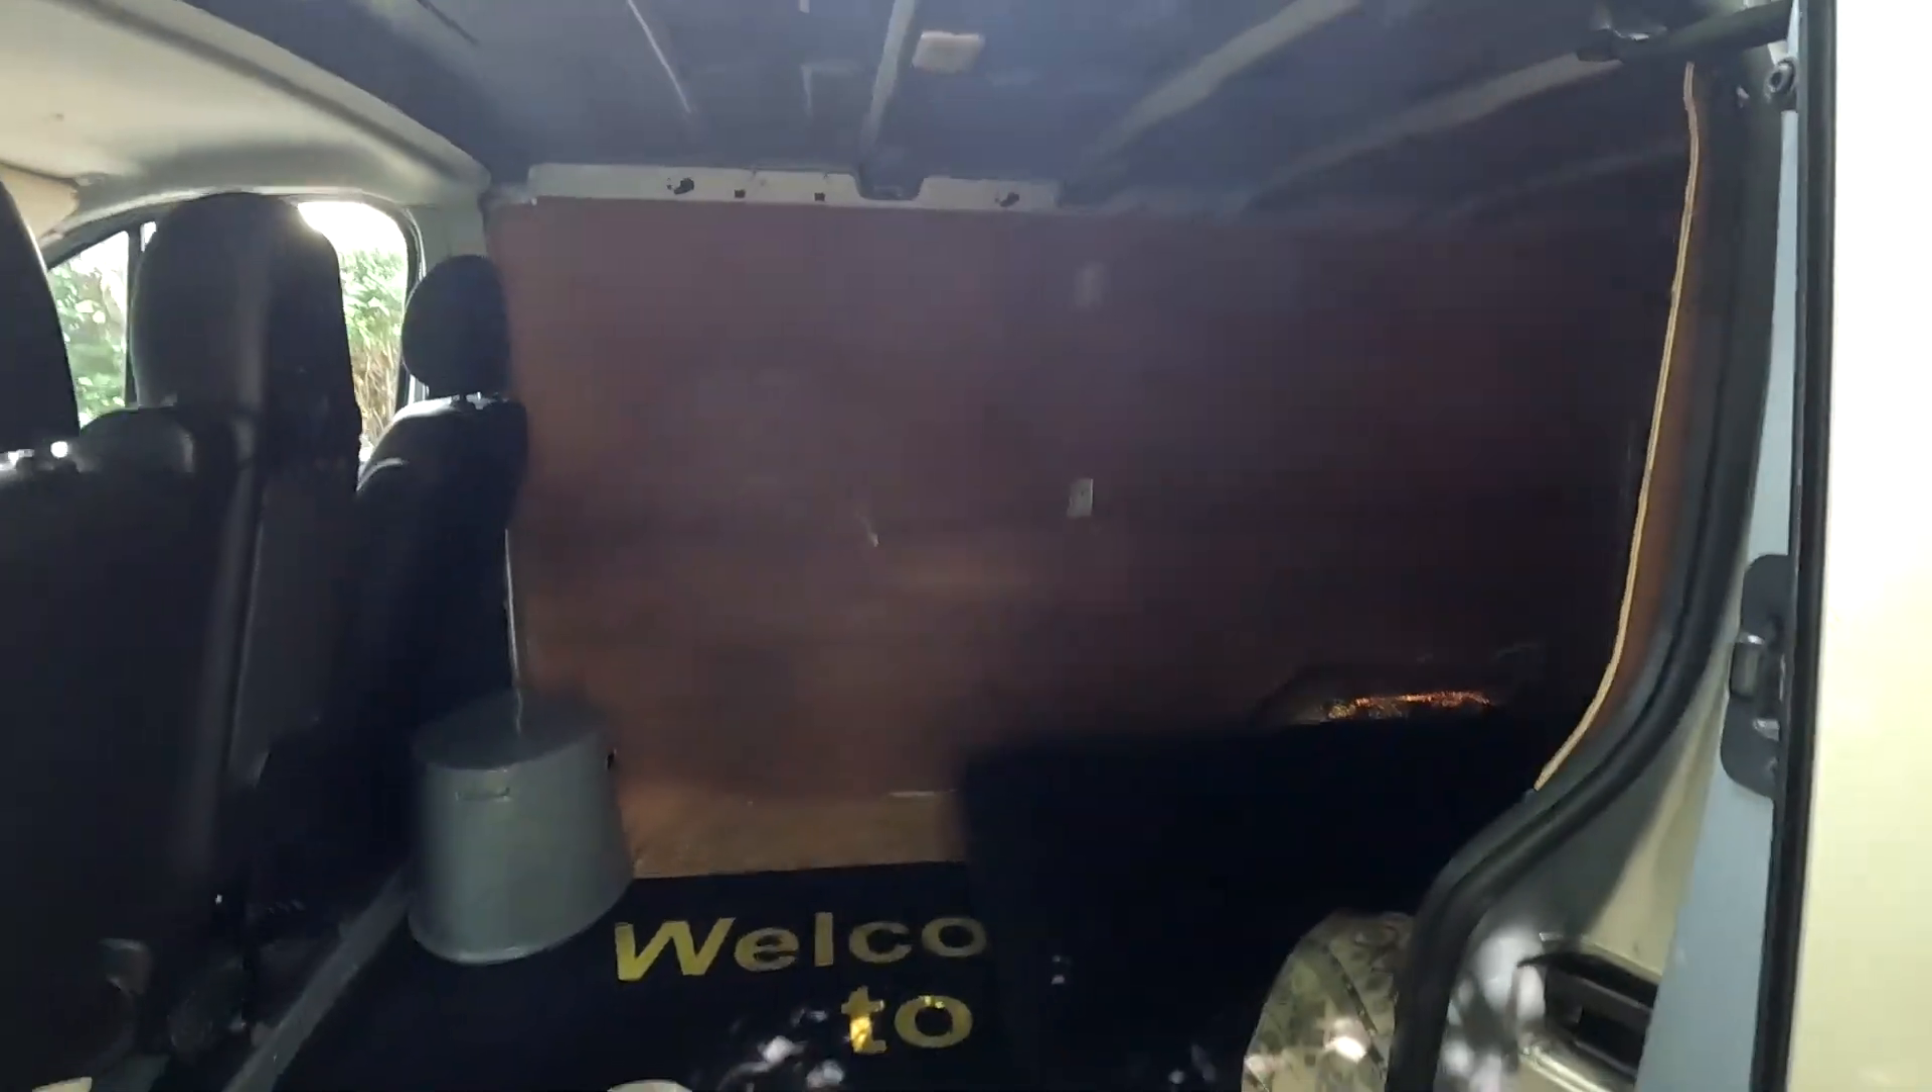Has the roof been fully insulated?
No.